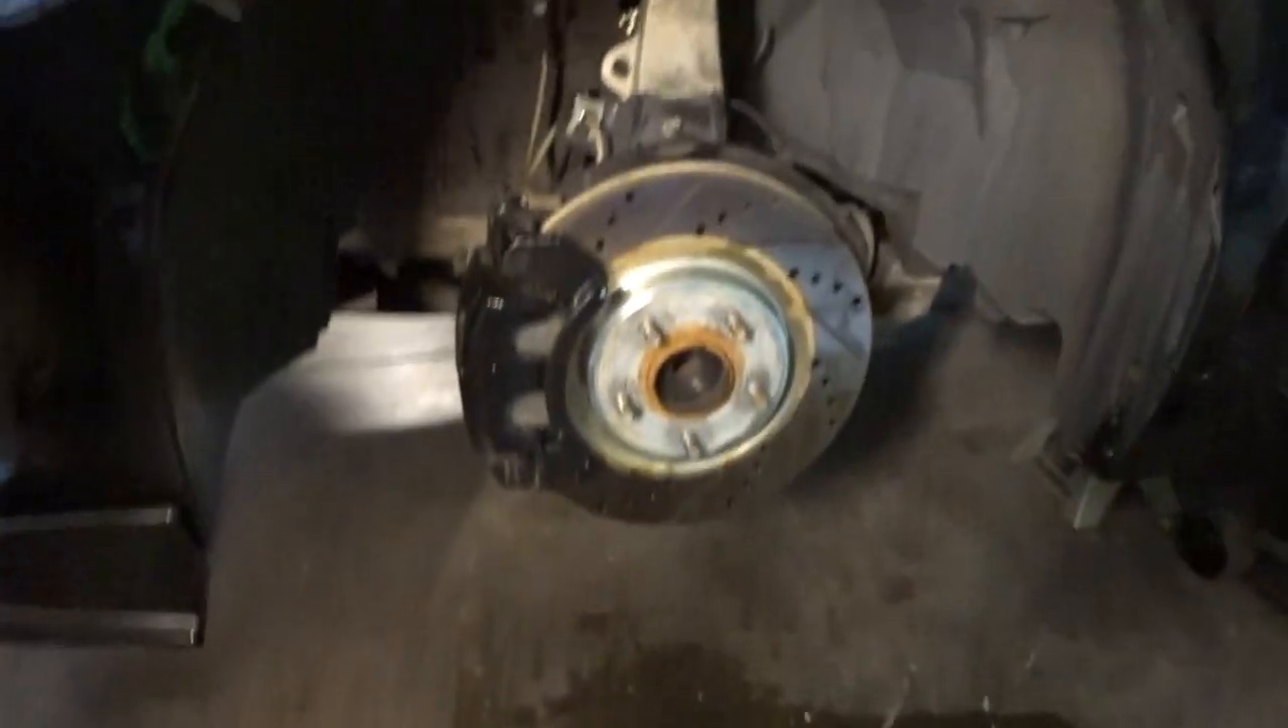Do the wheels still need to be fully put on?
Yes.